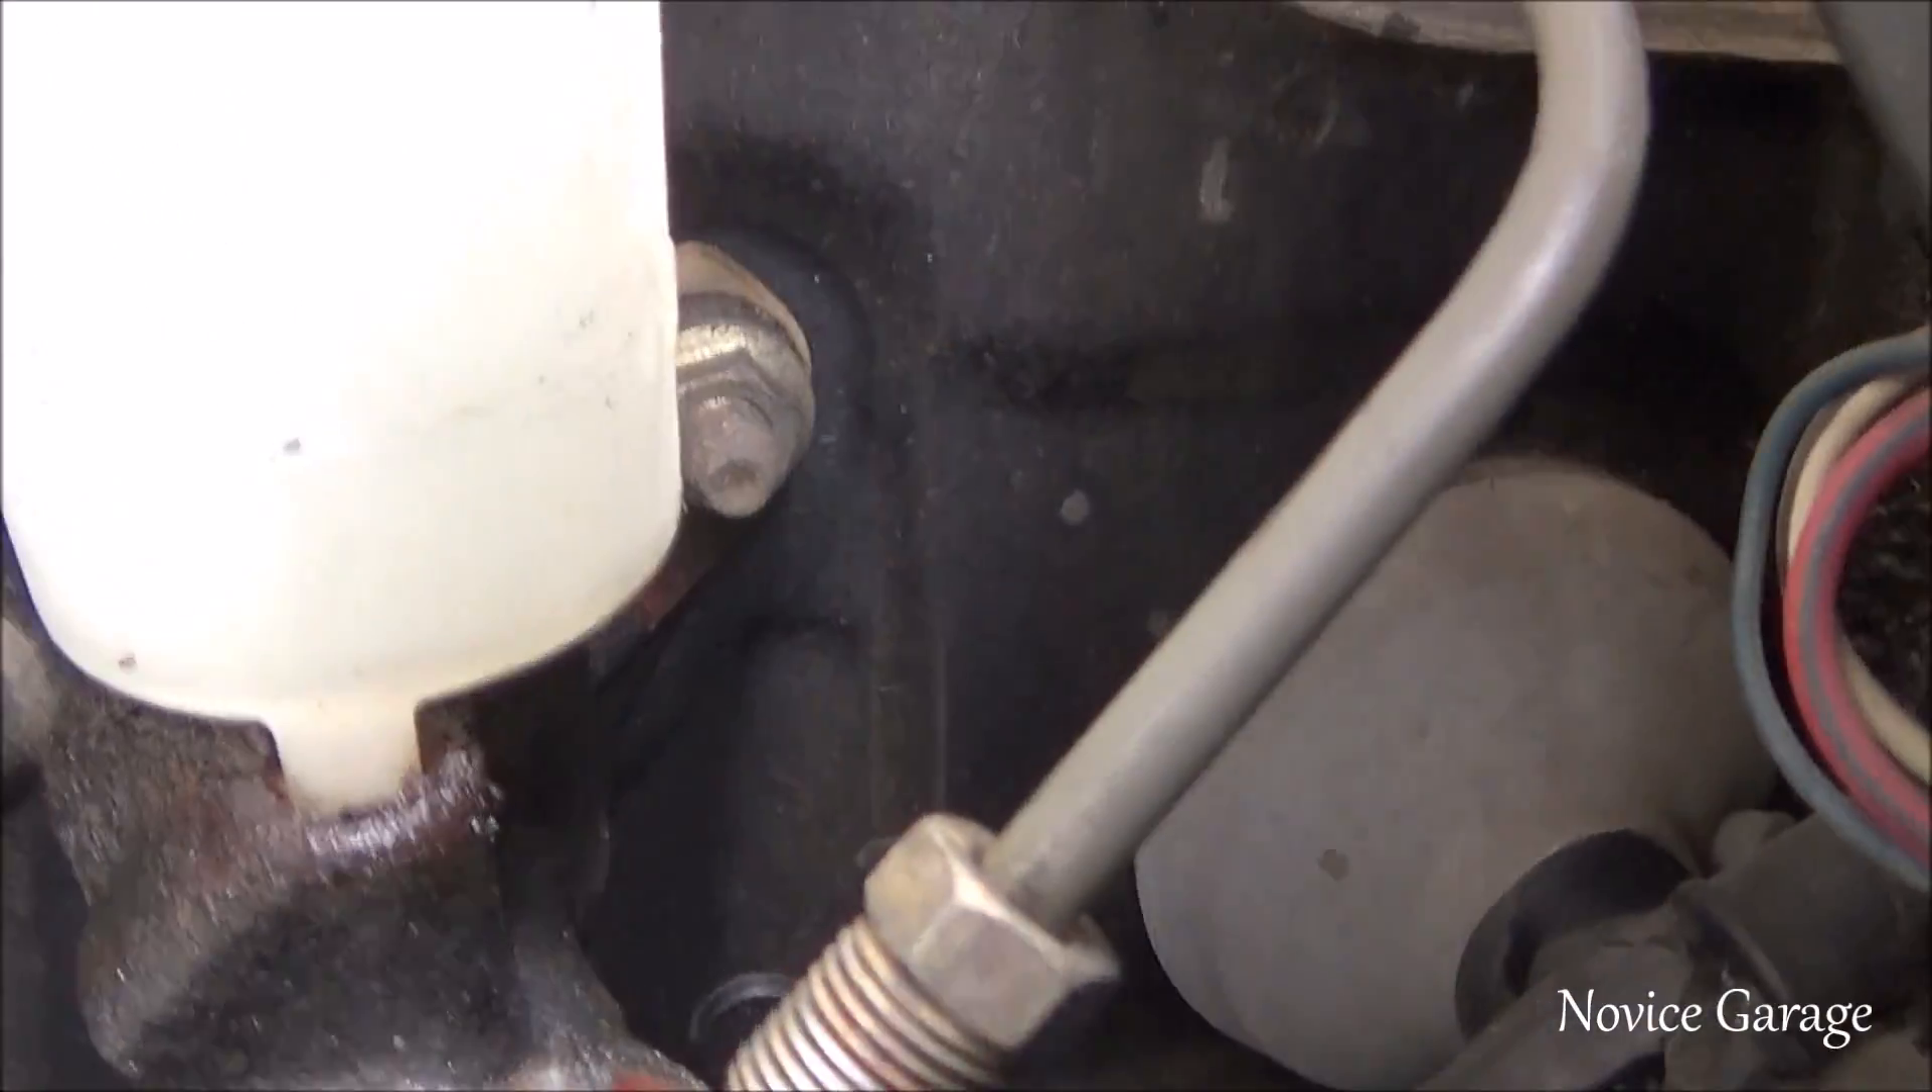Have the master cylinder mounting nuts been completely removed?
No.